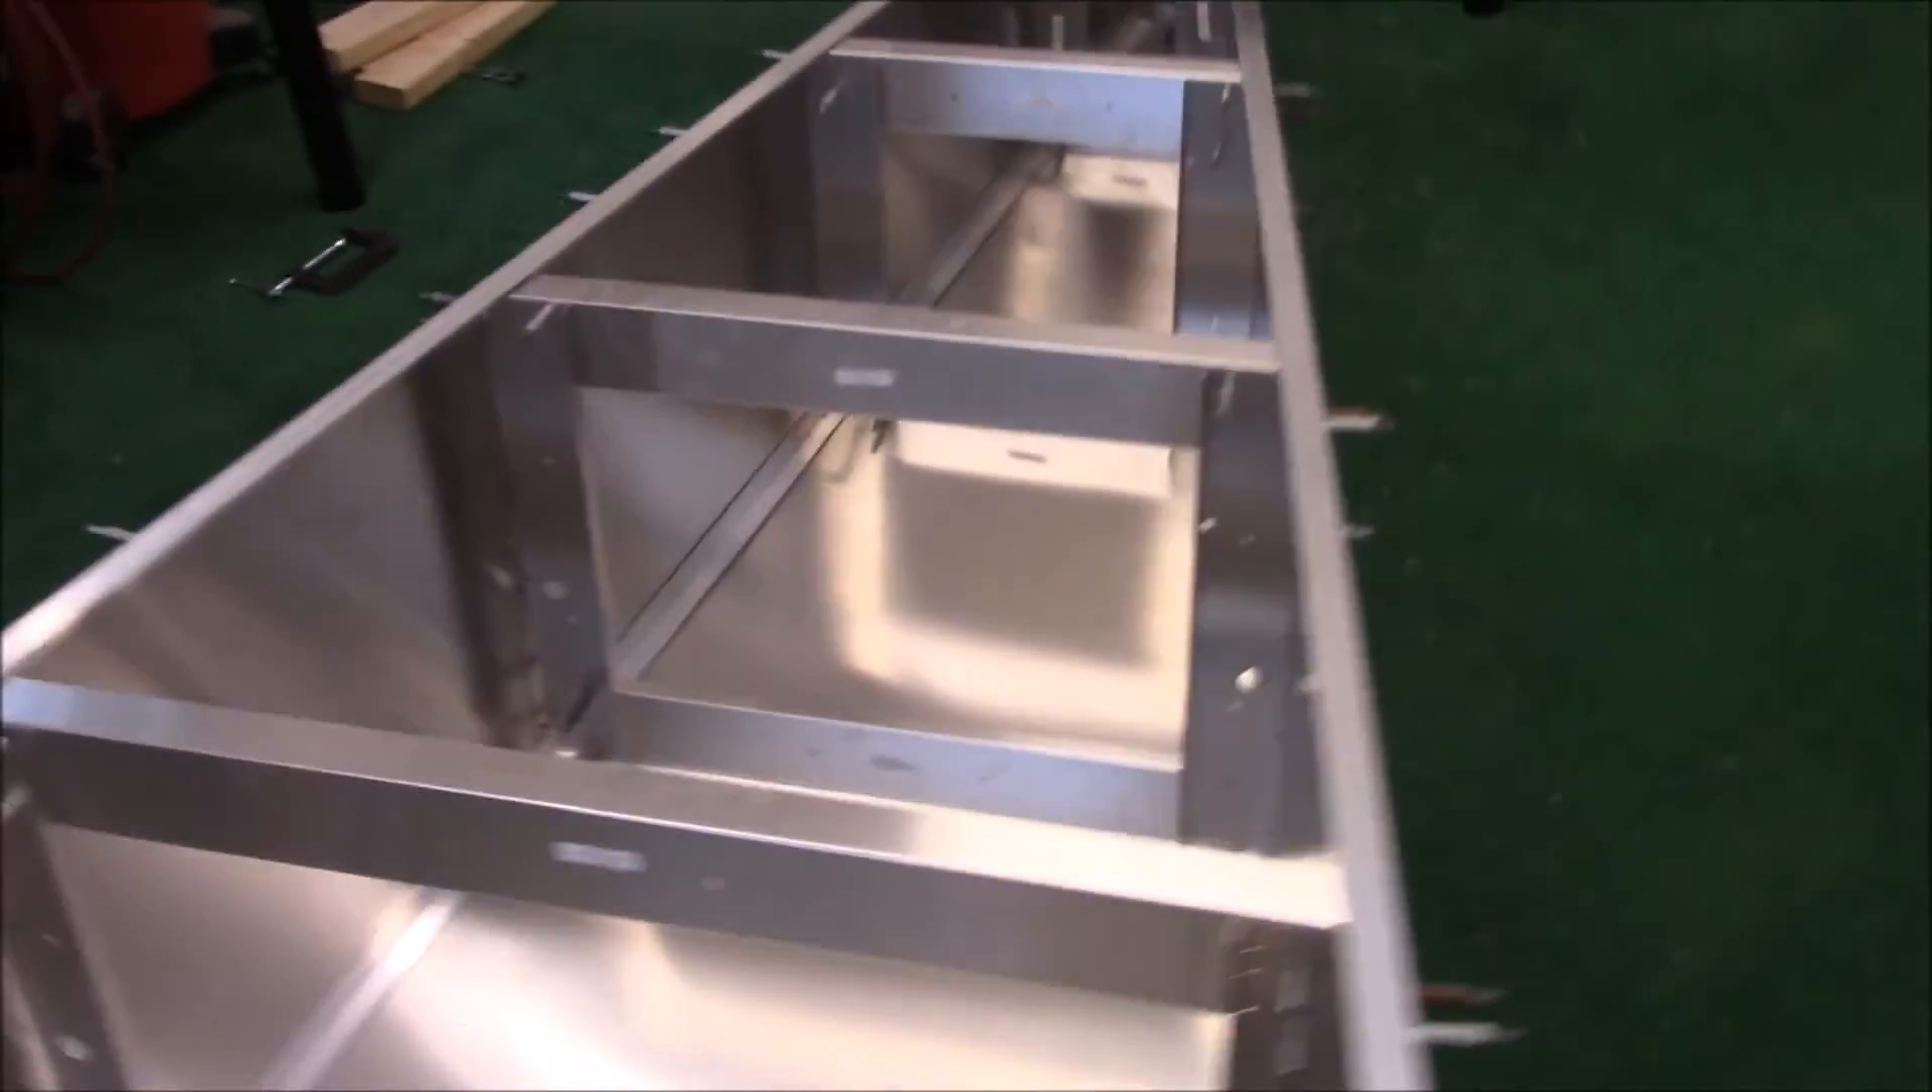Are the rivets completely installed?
No.